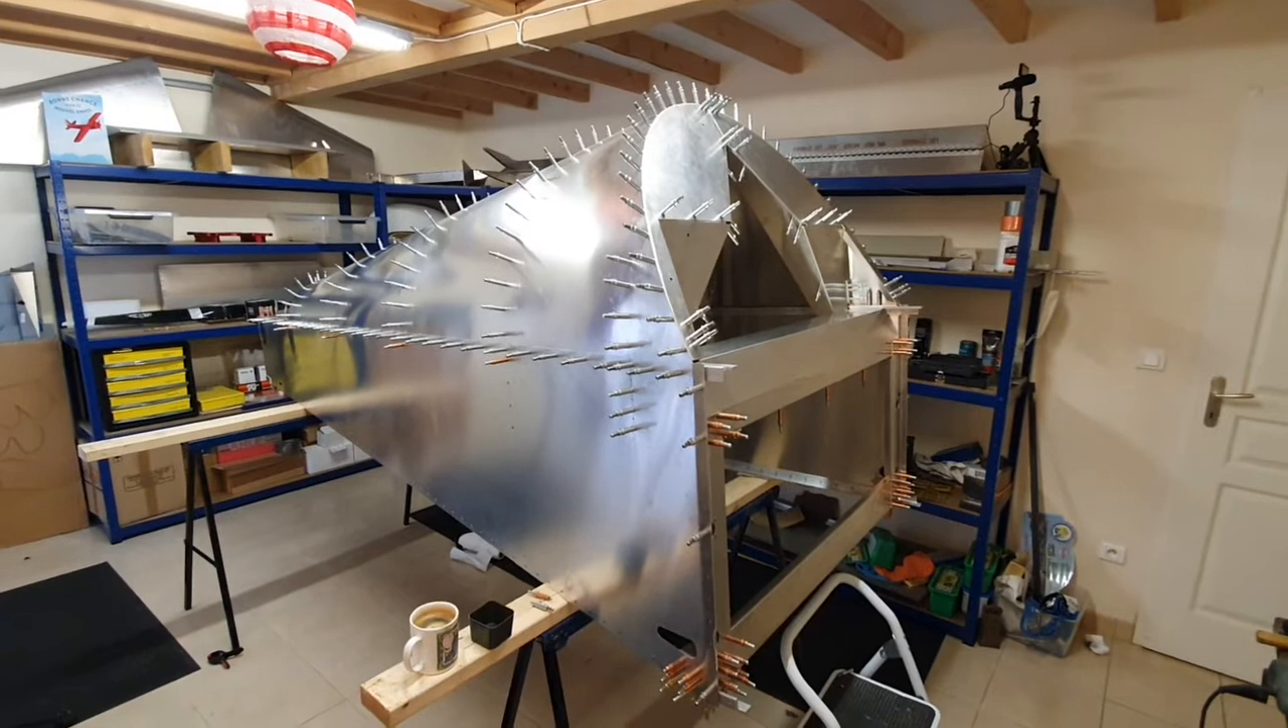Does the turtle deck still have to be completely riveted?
Yes.